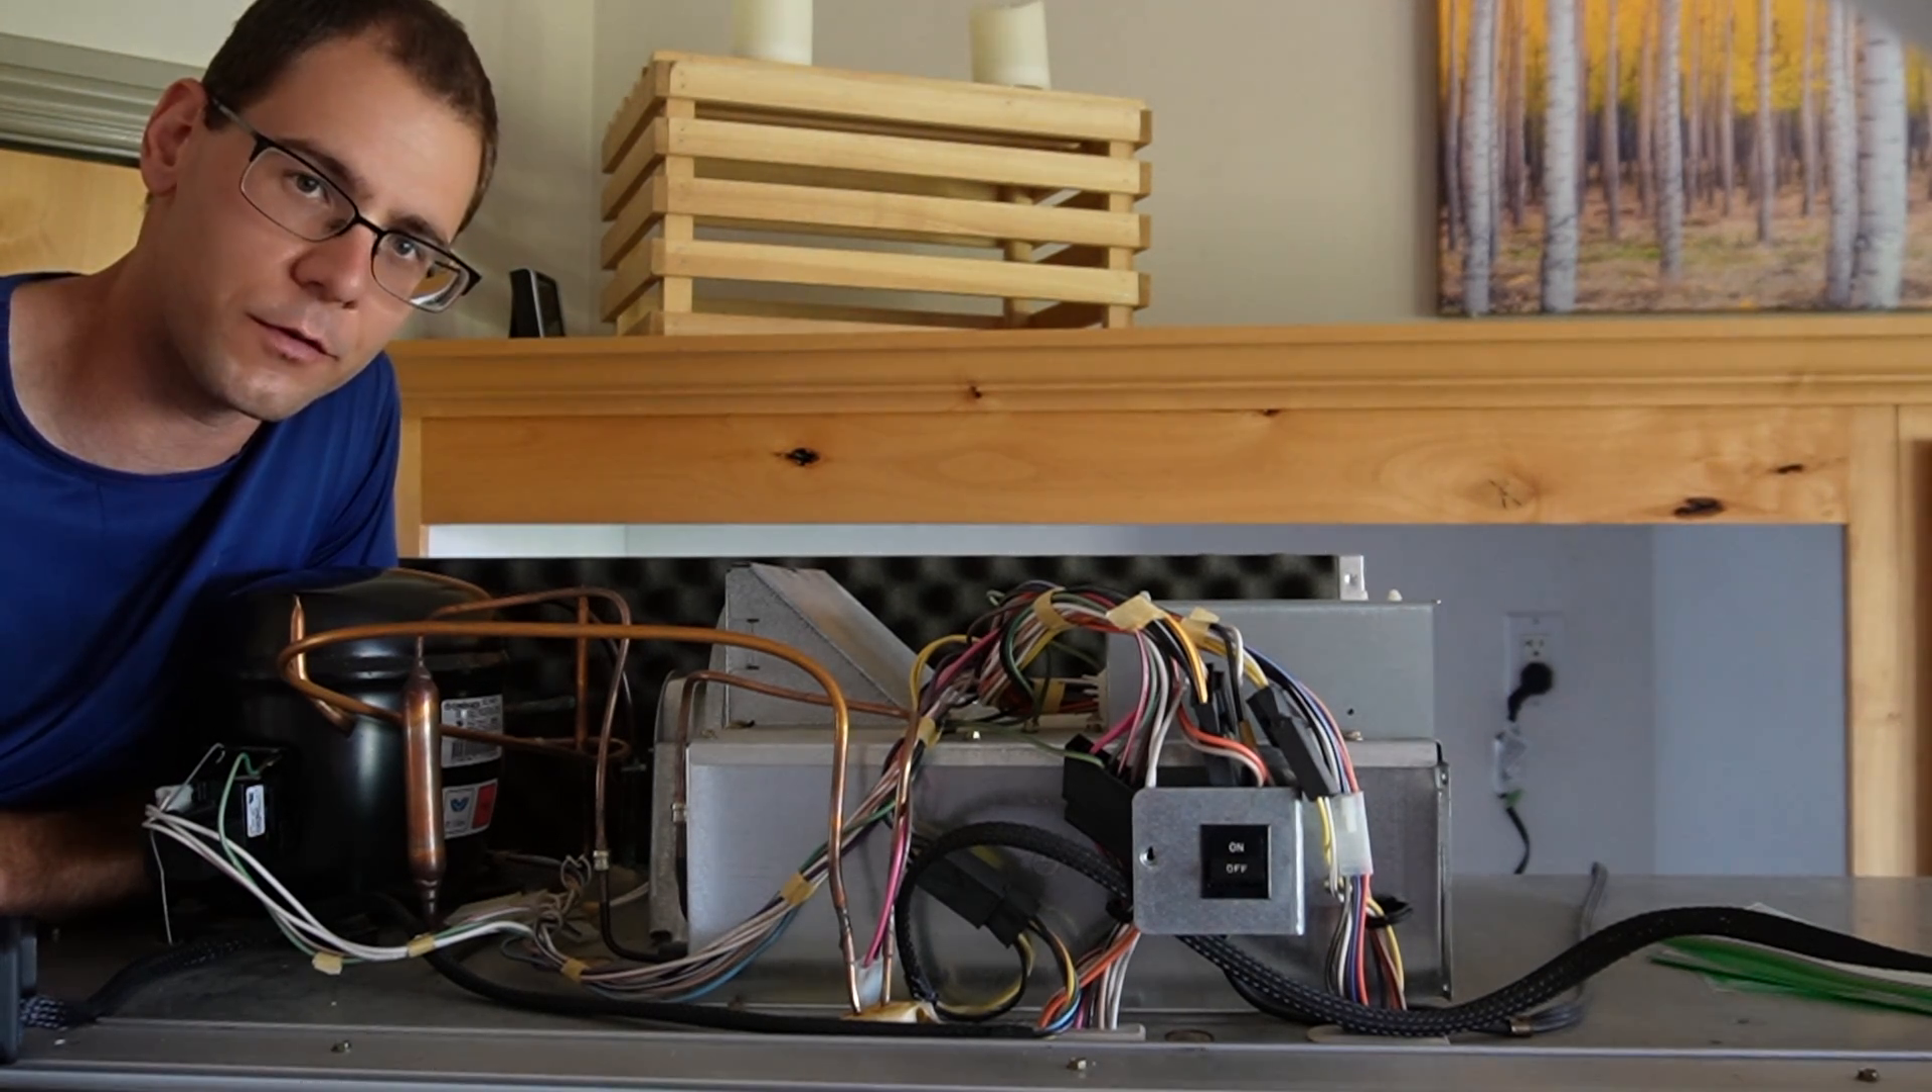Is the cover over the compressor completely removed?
Yes.